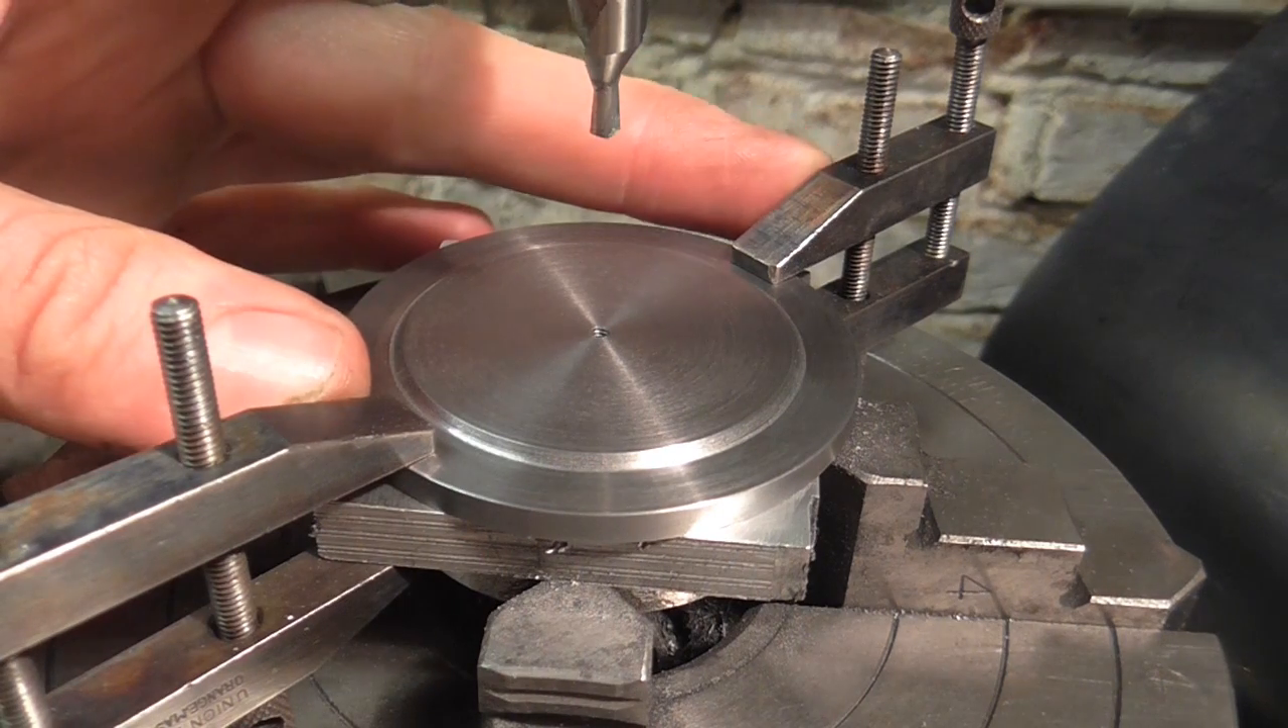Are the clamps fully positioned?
Yes.